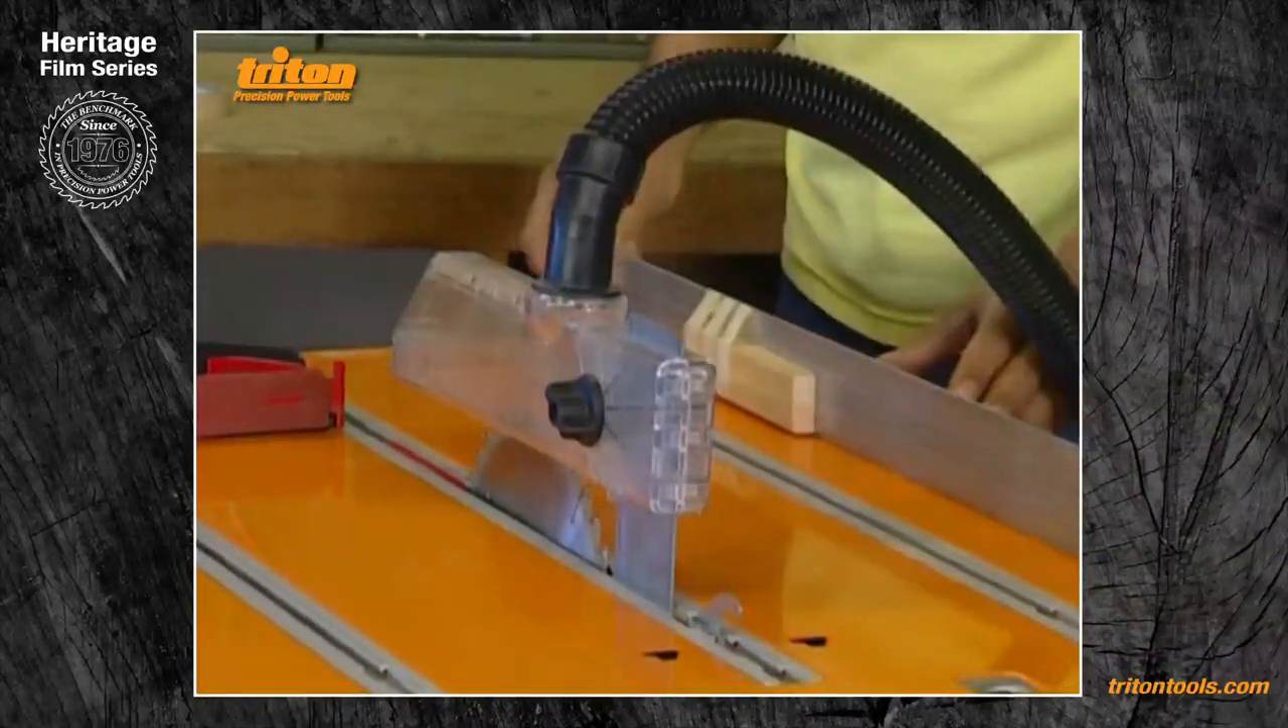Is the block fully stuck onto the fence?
Yes.